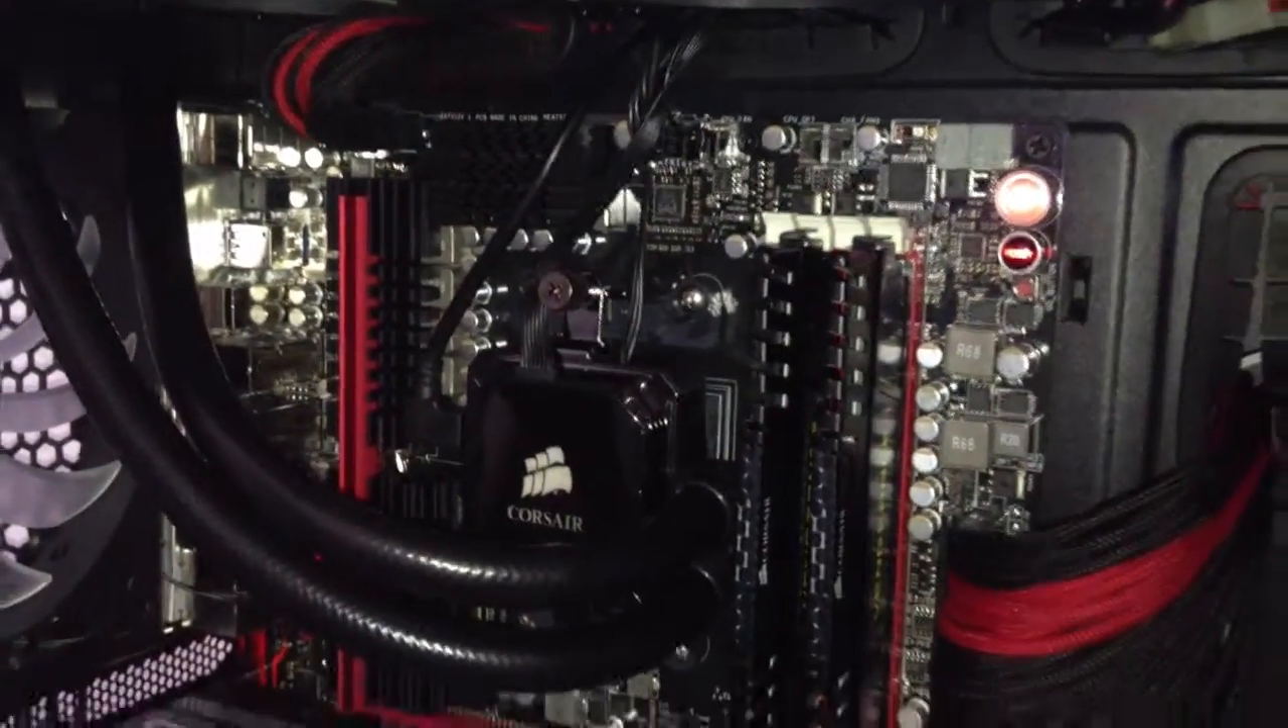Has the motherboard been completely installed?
Yes.